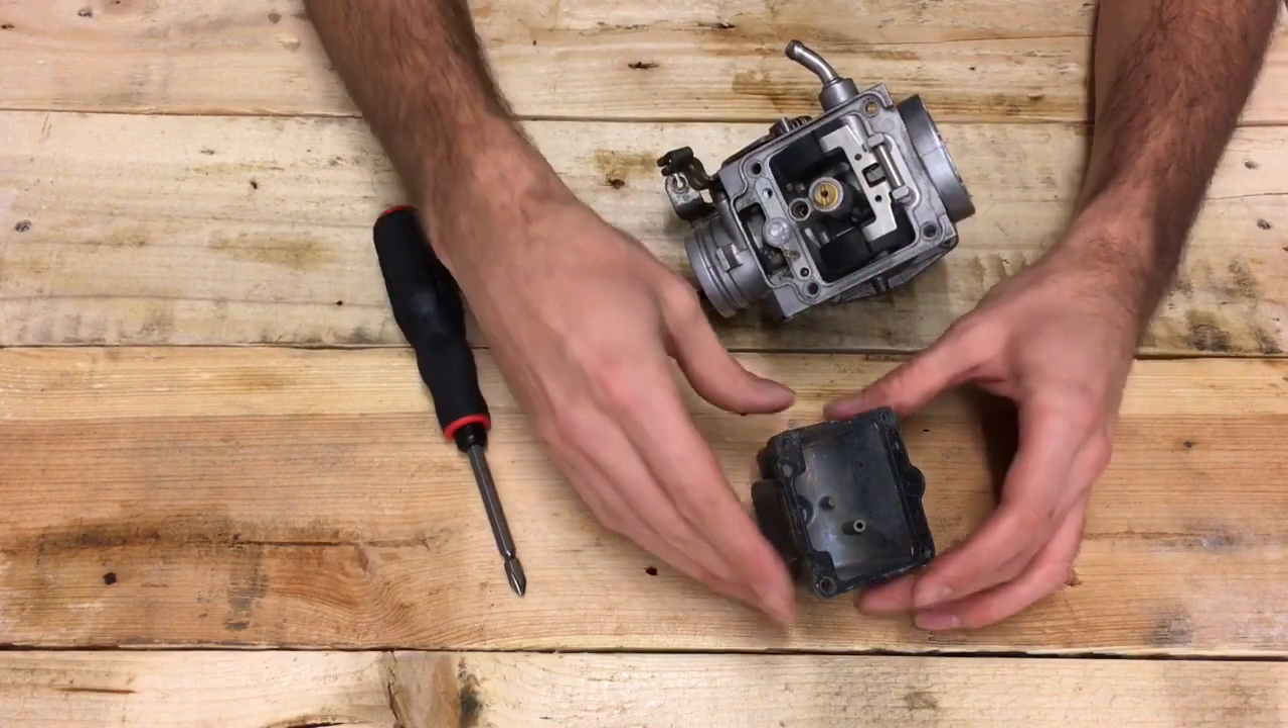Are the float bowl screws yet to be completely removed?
No.